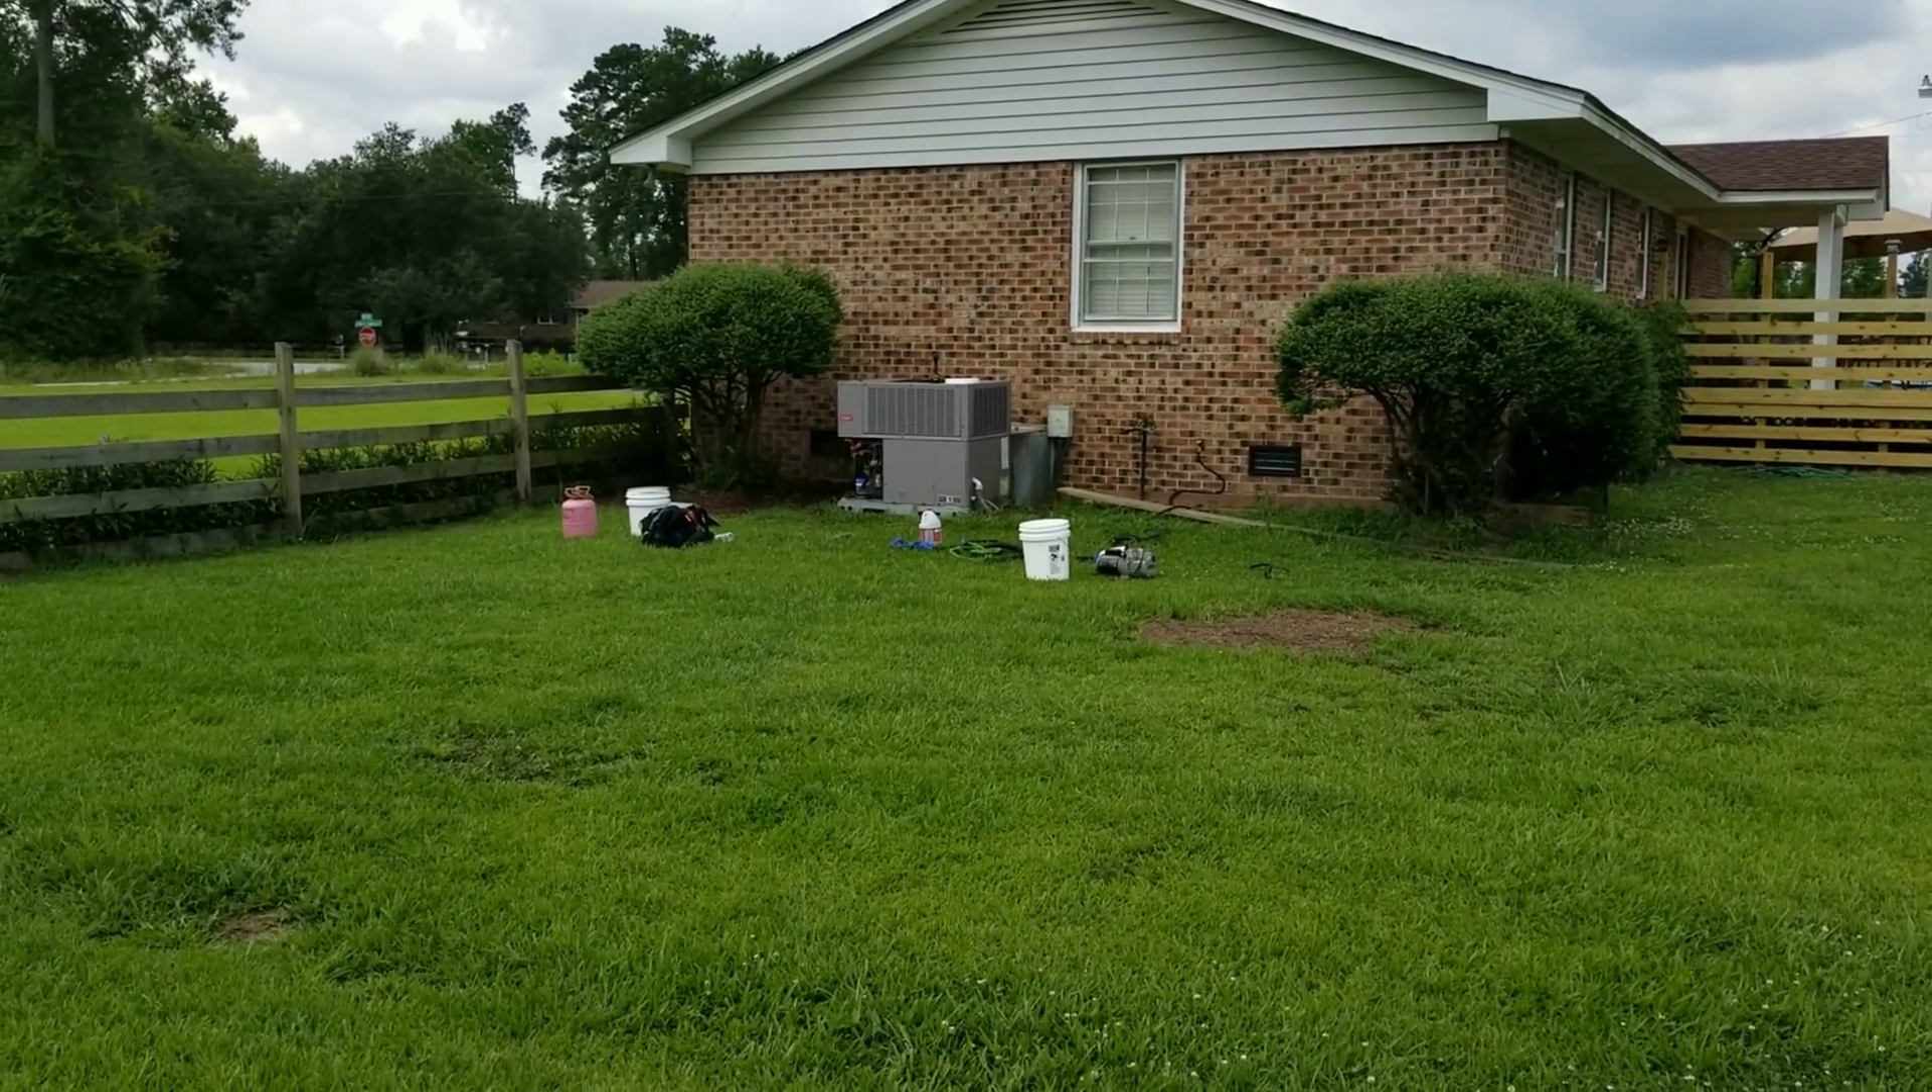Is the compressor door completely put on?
No.